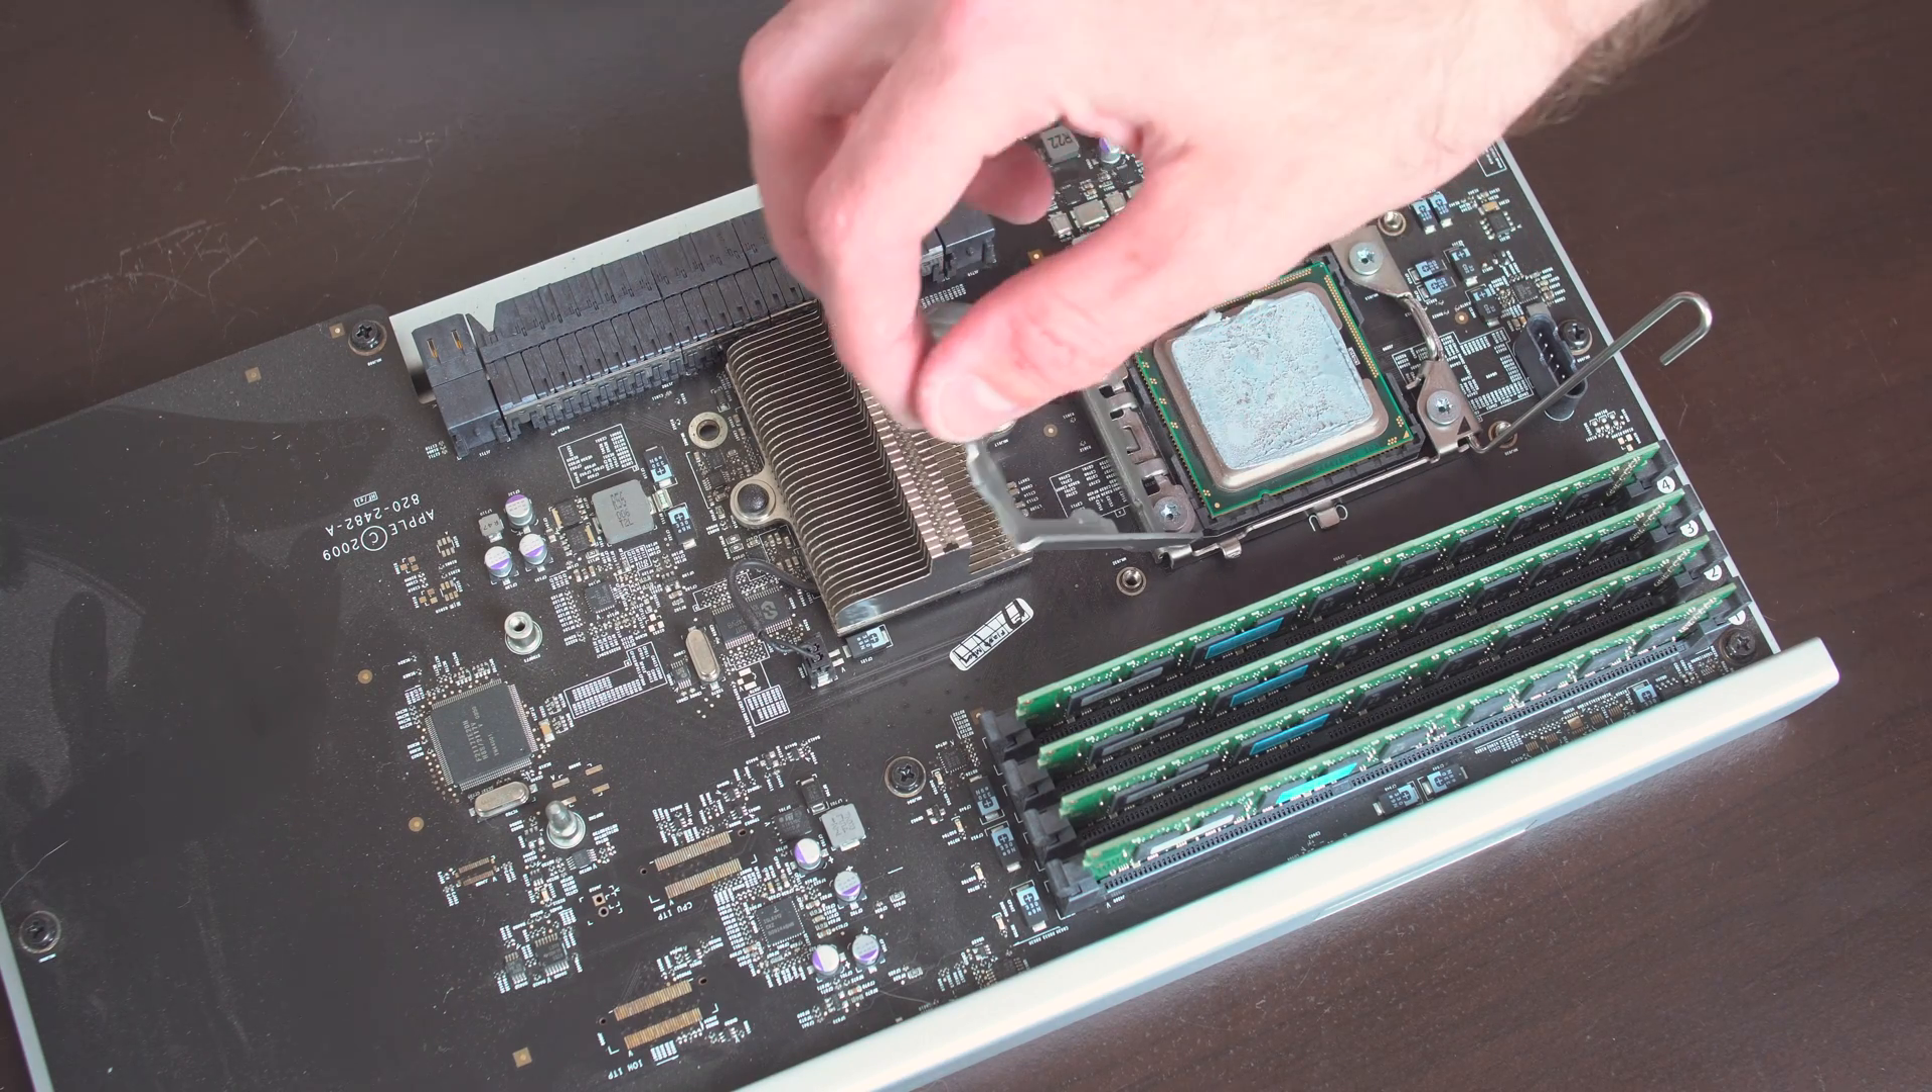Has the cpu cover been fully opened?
Yes.